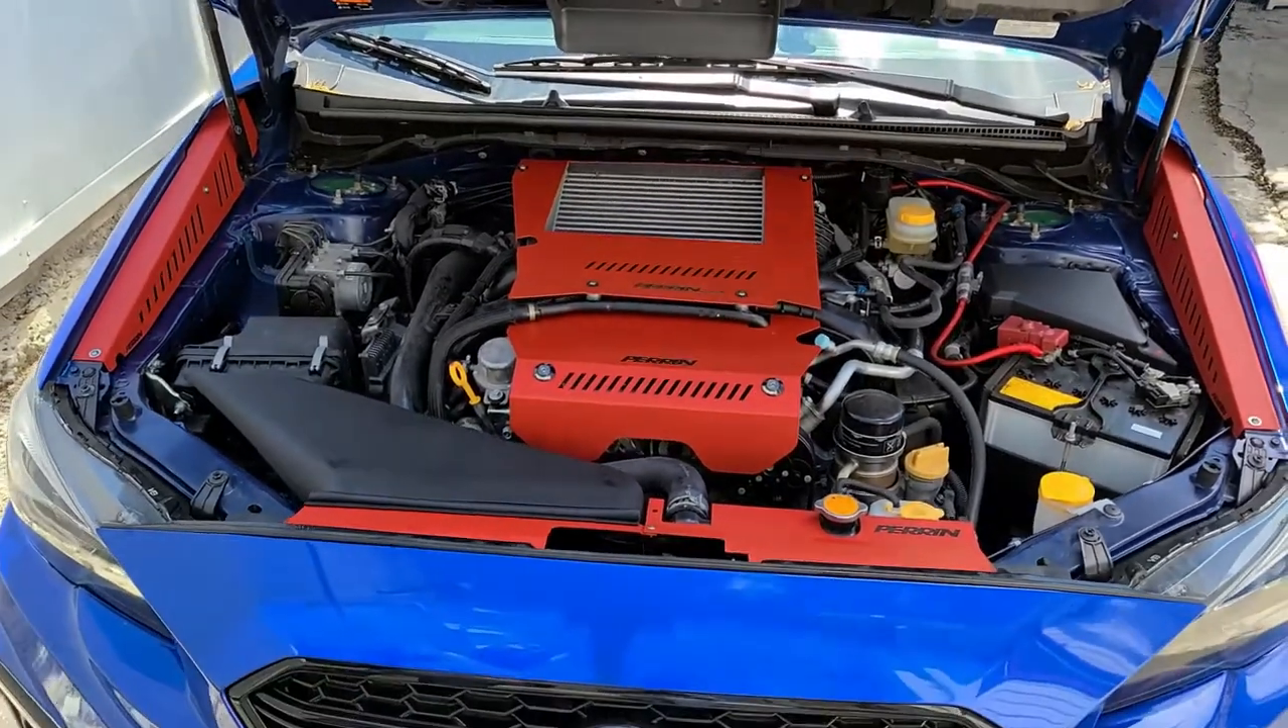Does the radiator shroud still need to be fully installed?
No.